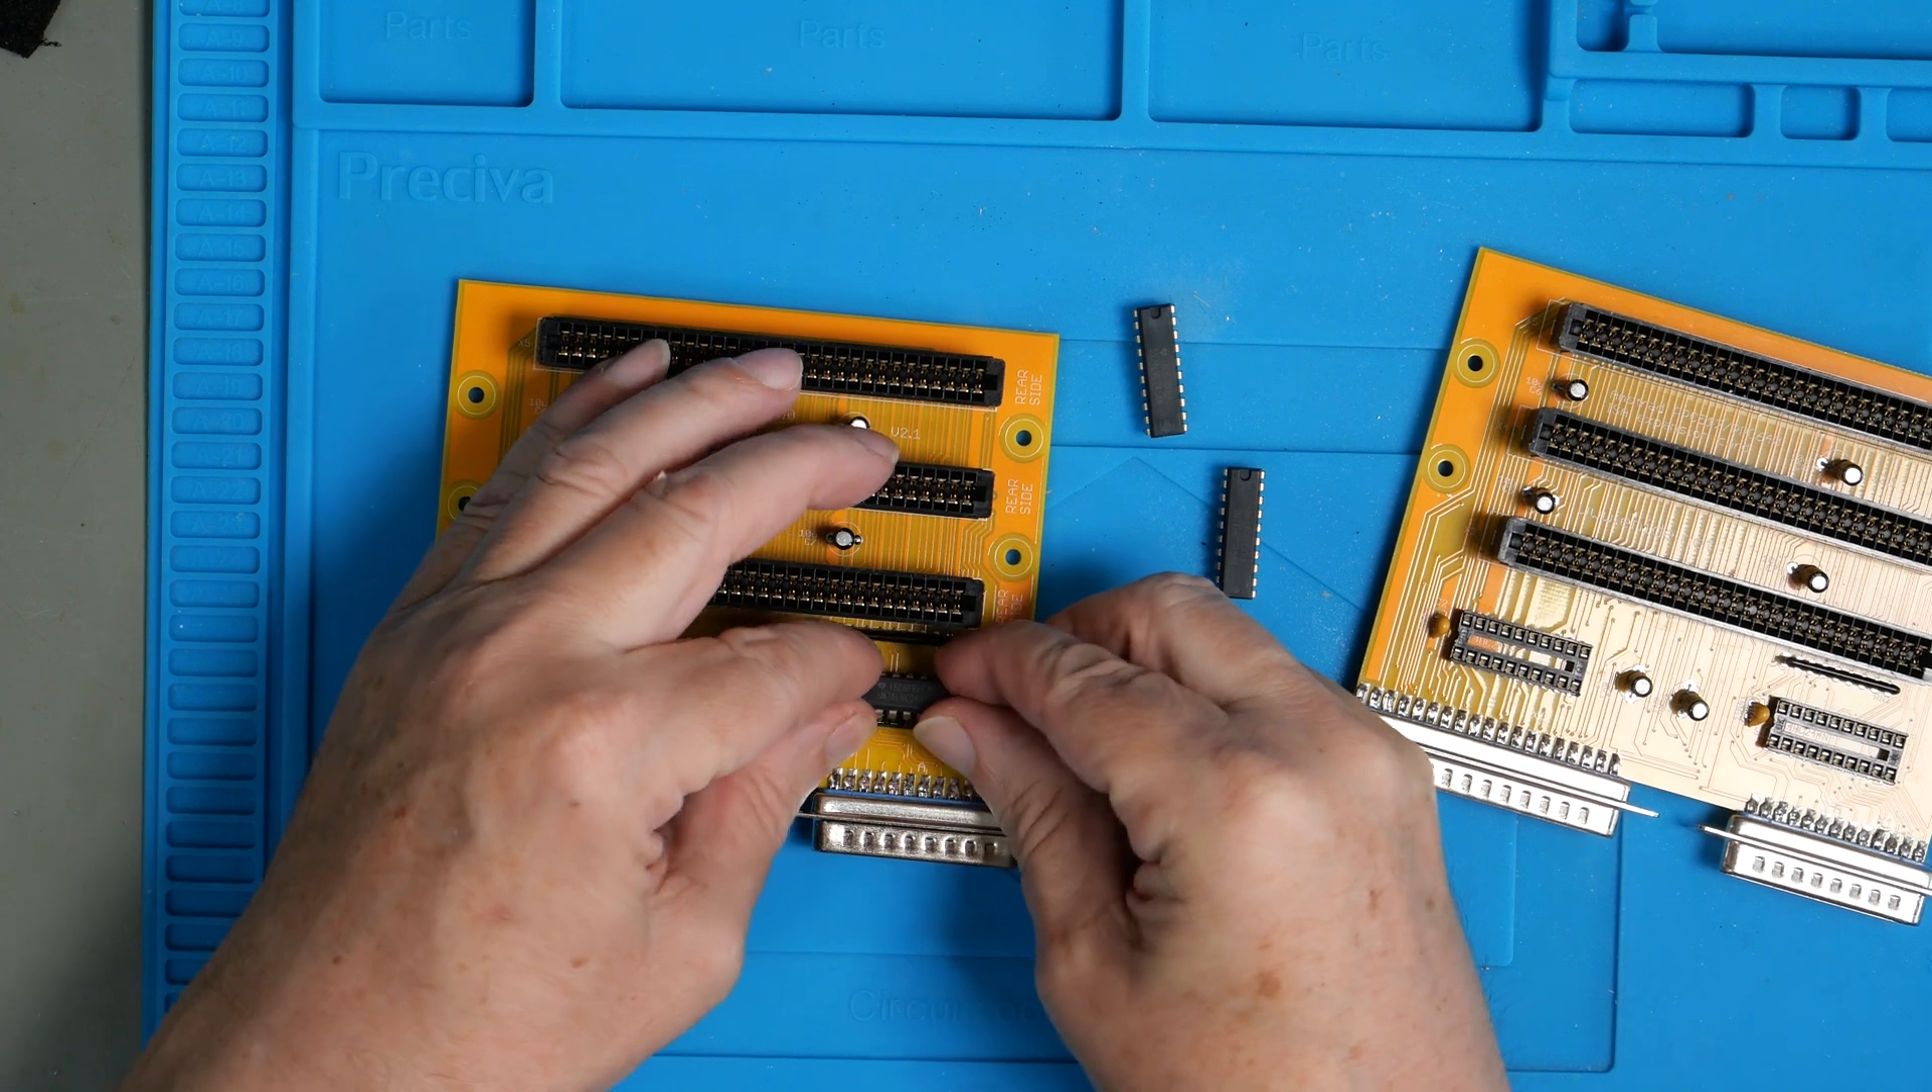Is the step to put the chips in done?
No.